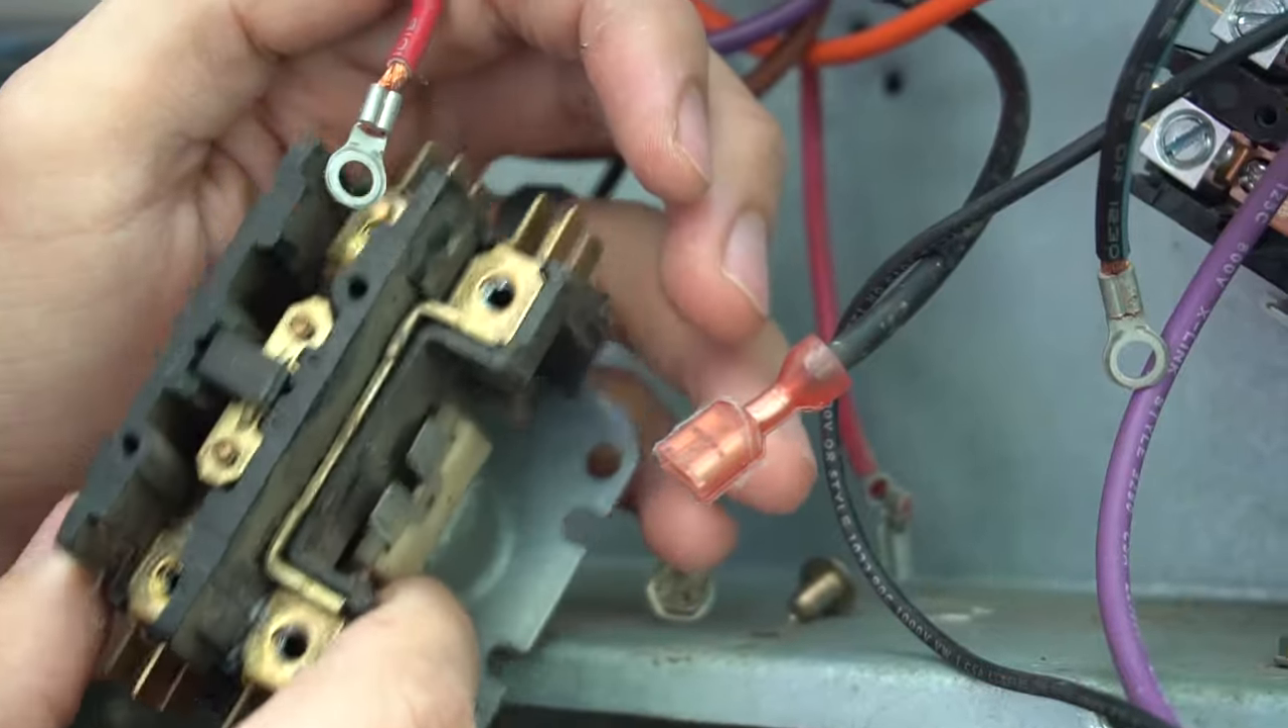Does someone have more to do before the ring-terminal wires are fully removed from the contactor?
No.